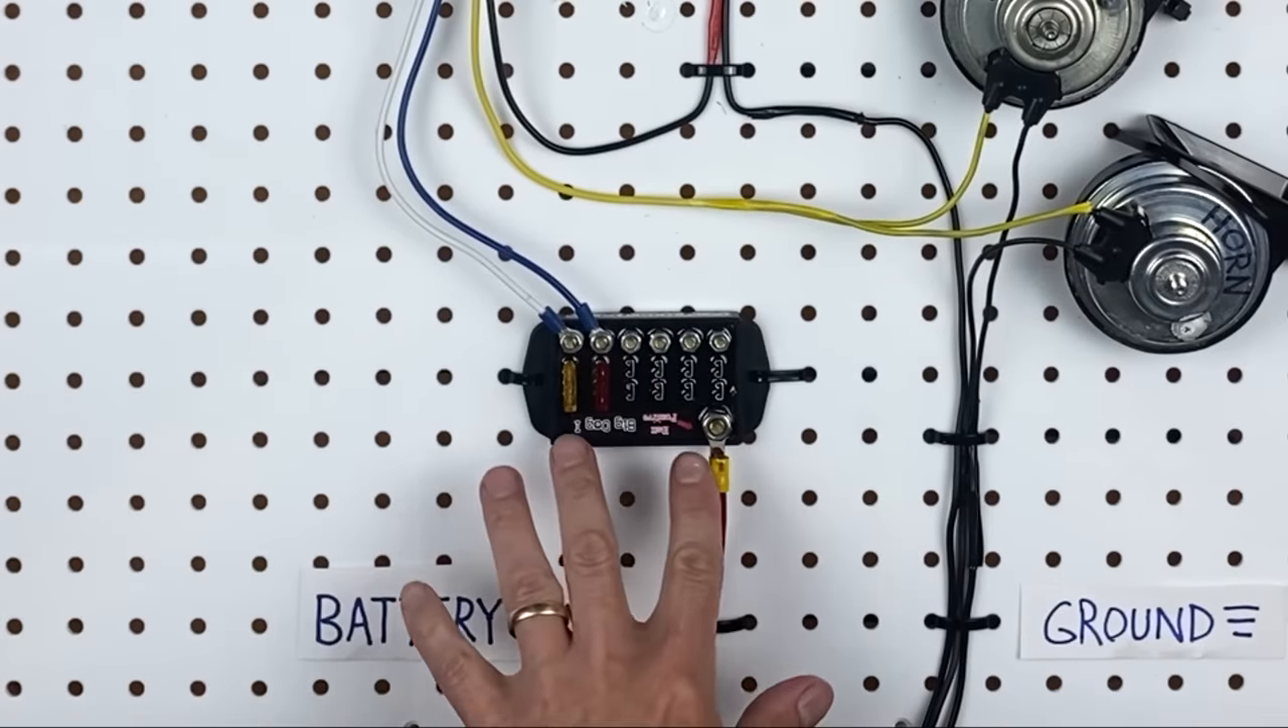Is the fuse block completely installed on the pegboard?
Yes.